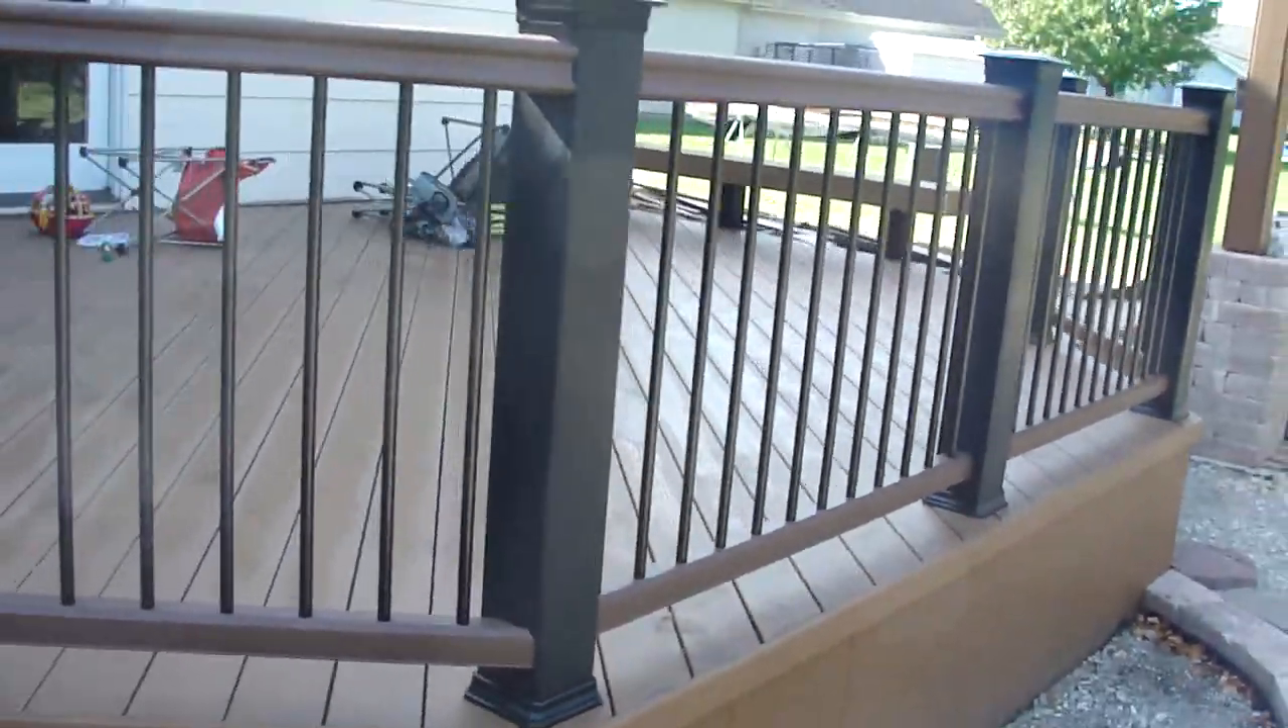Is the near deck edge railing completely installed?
Yes.